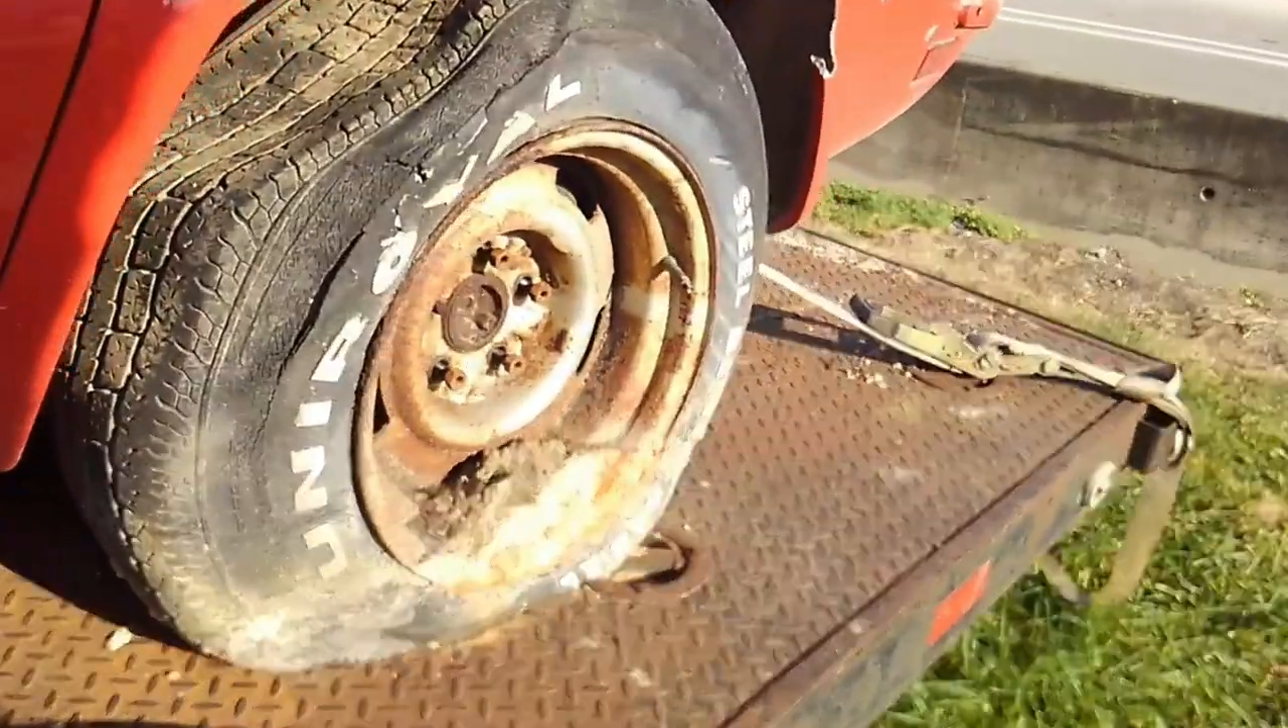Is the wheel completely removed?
No.